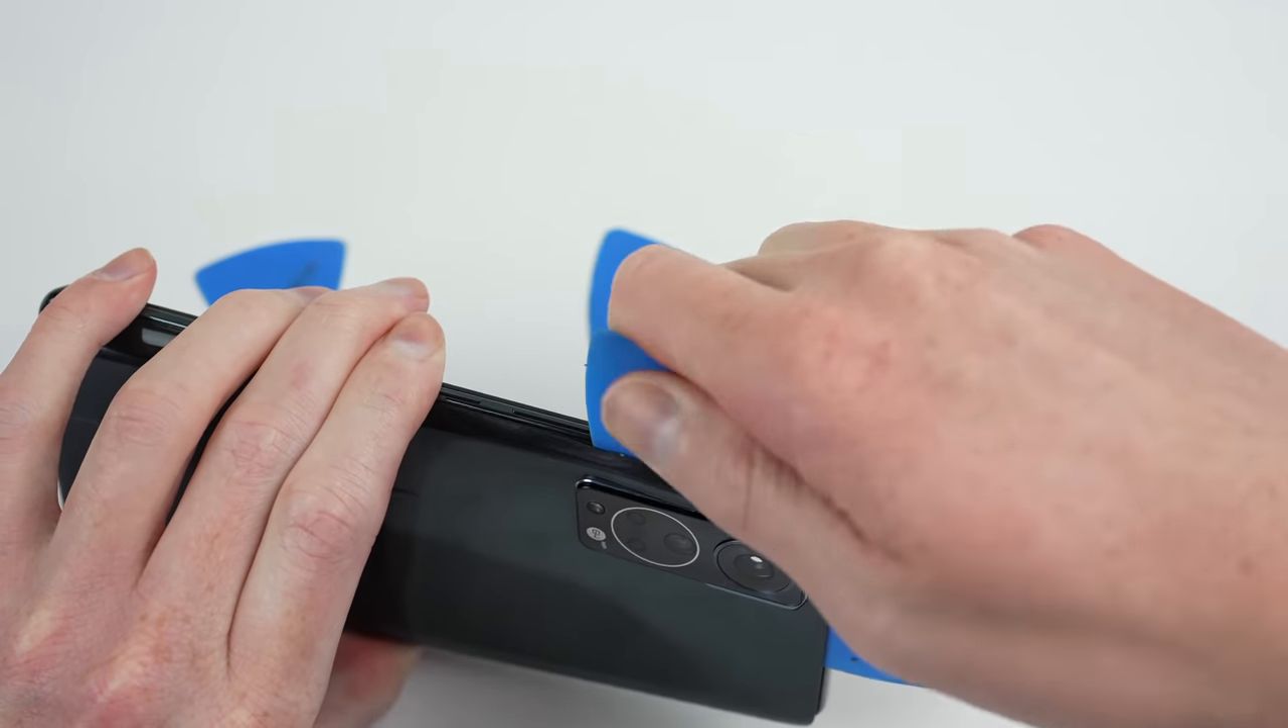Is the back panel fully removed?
No.